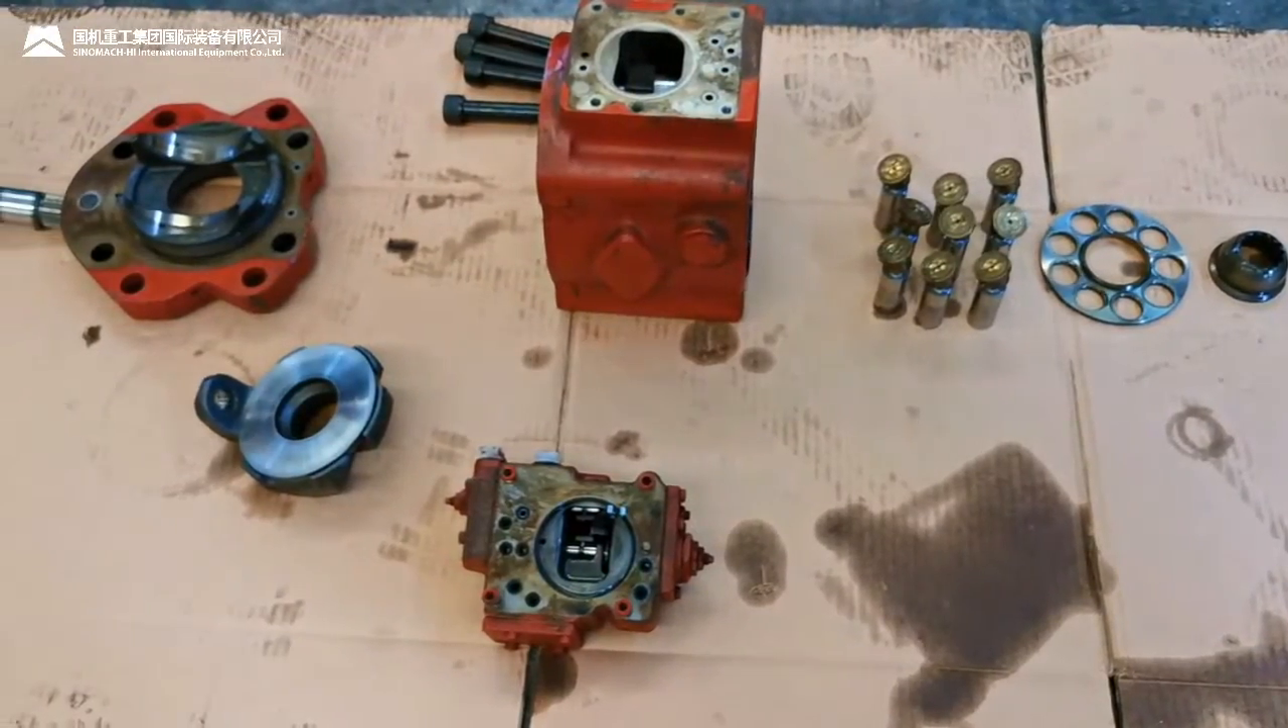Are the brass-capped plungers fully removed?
Yes.